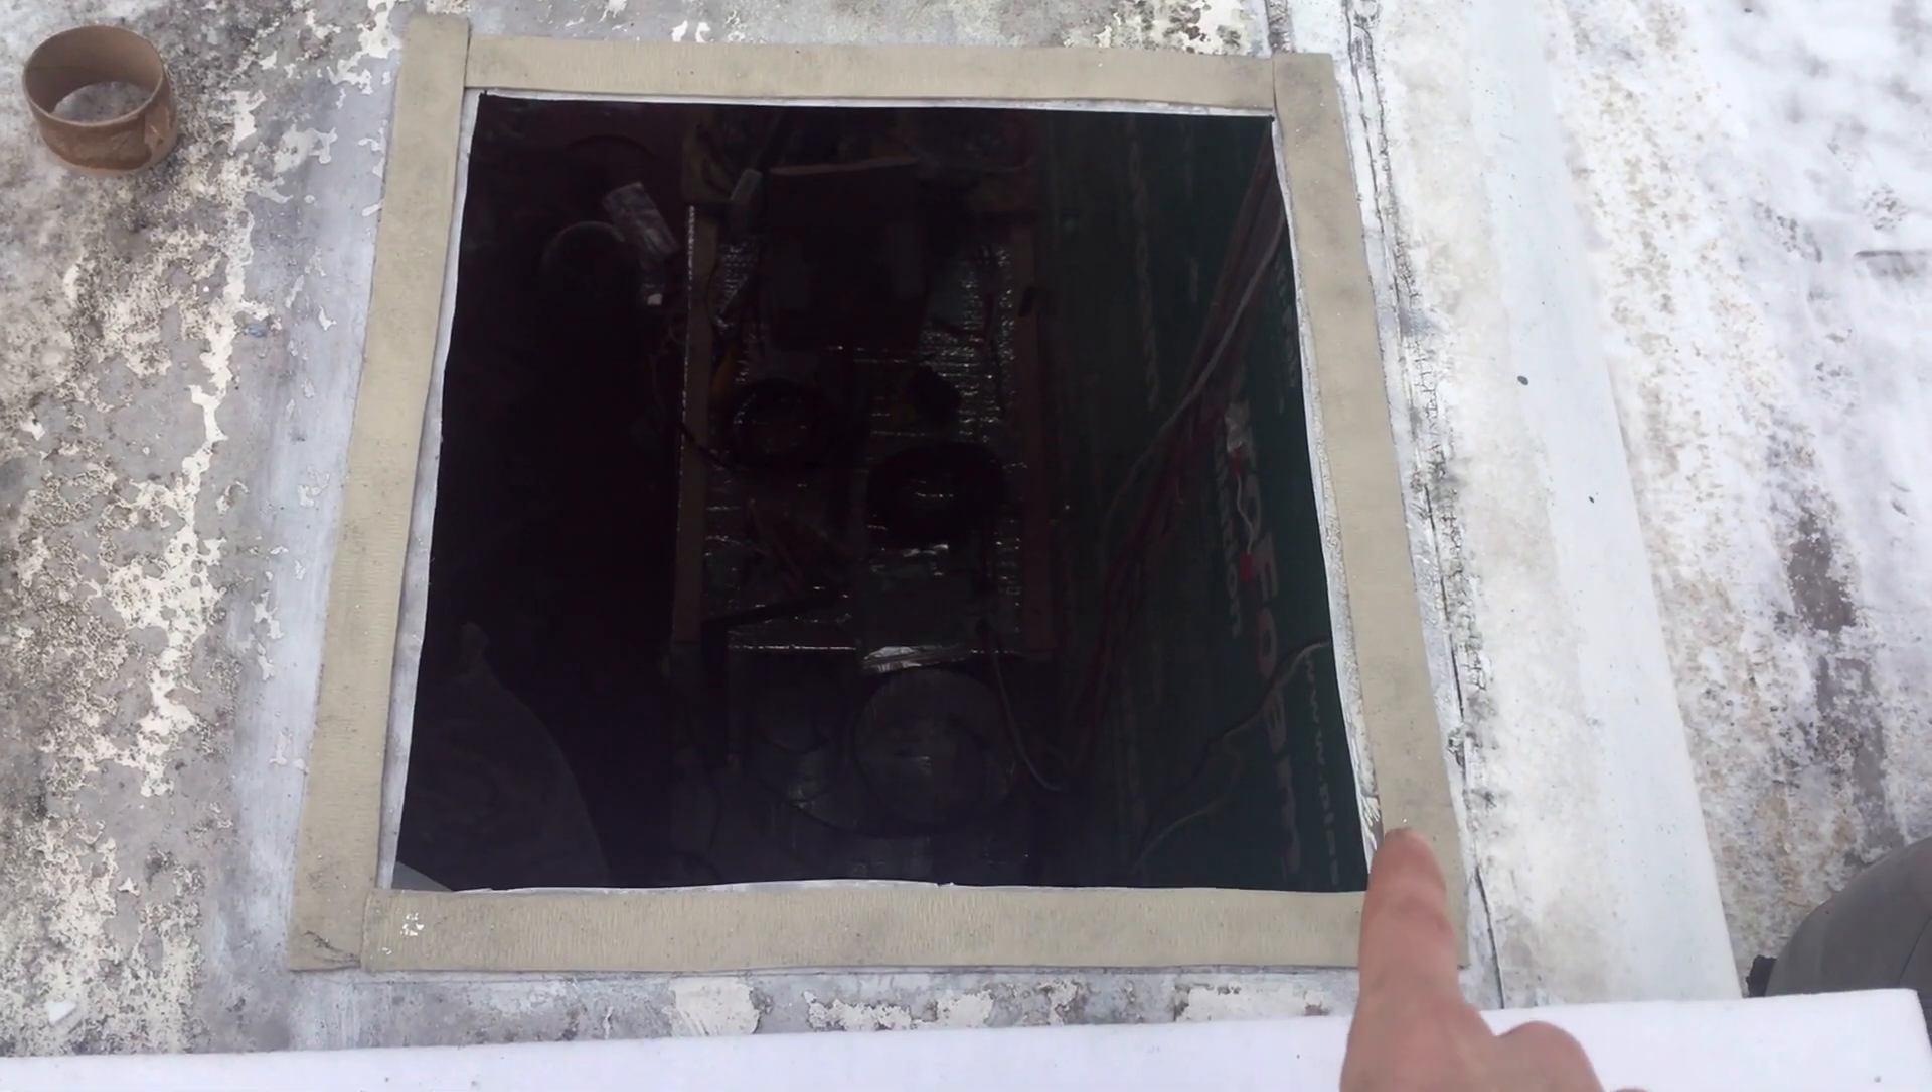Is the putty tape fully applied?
Yes.